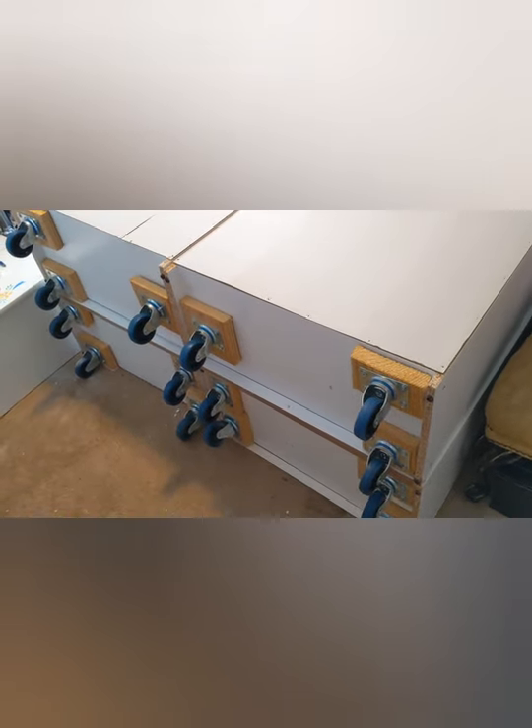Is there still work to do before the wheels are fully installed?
No.